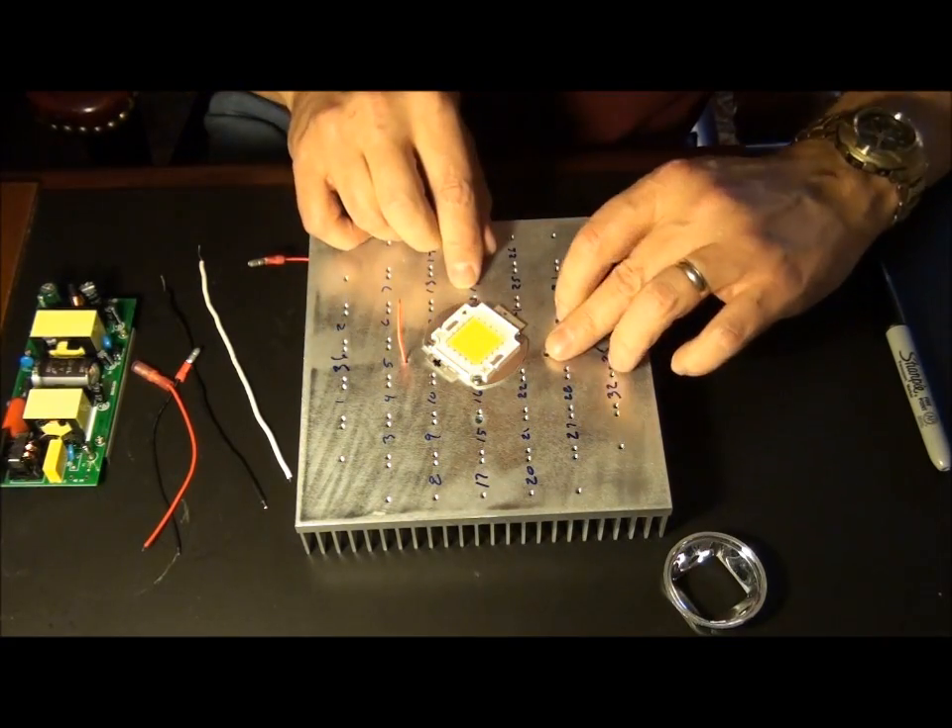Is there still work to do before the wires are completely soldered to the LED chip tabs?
Yes.